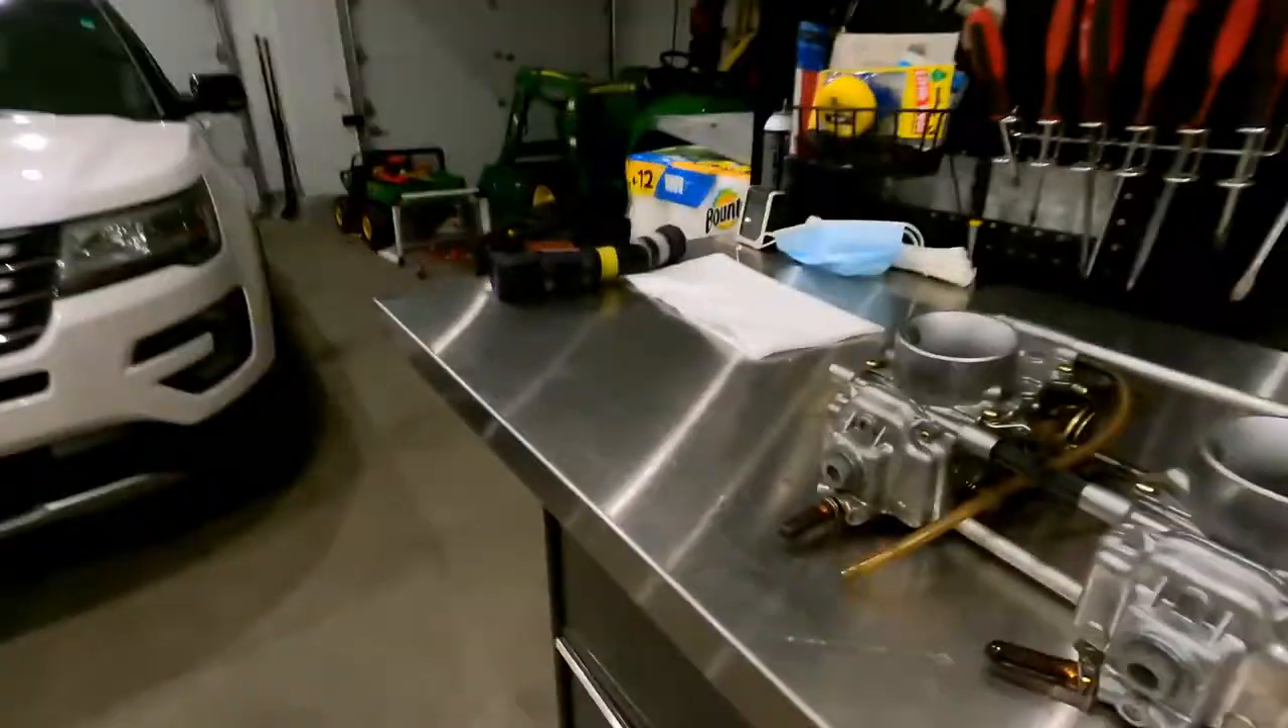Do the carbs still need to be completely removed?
No.